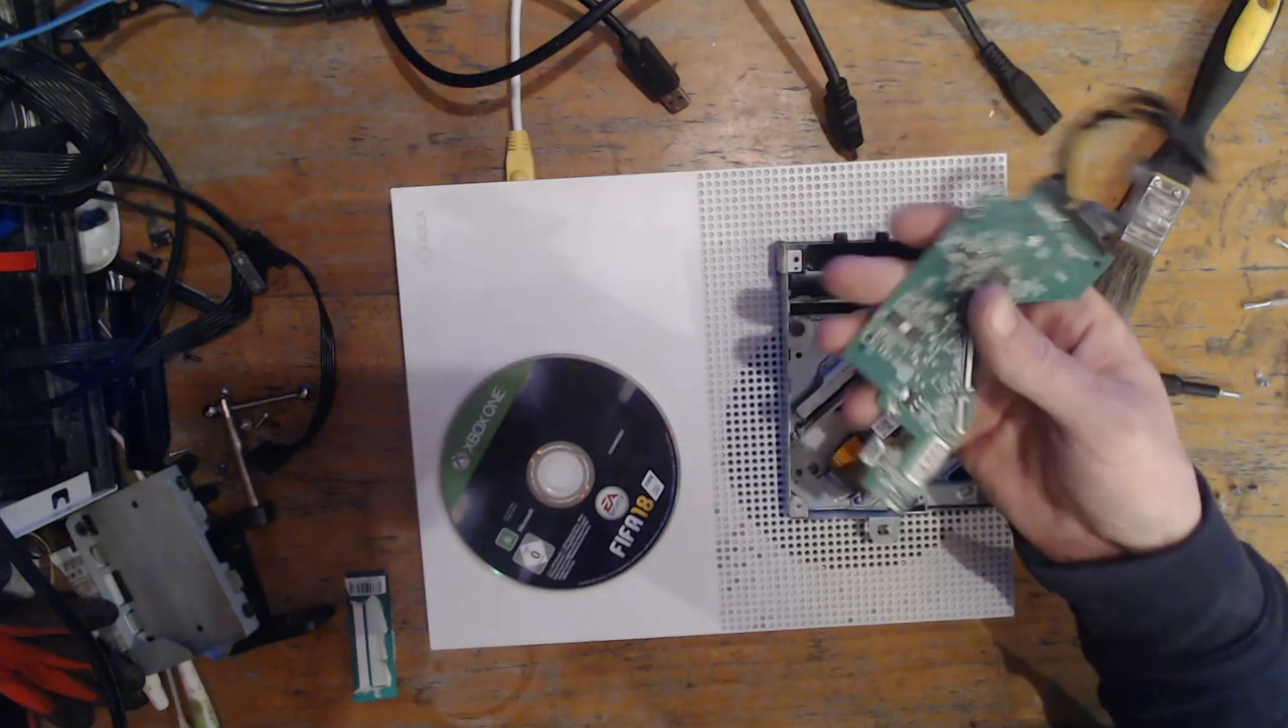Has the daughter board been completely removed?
Yes.